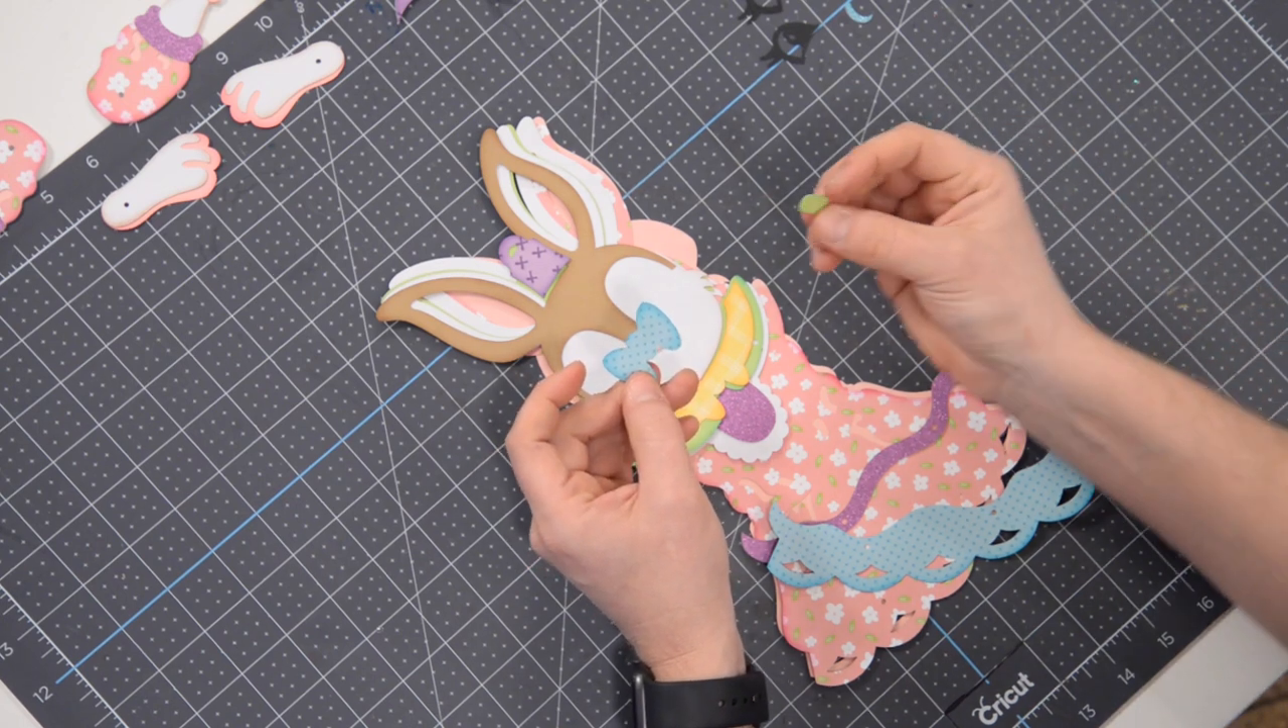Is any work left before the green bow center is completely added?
Yes.